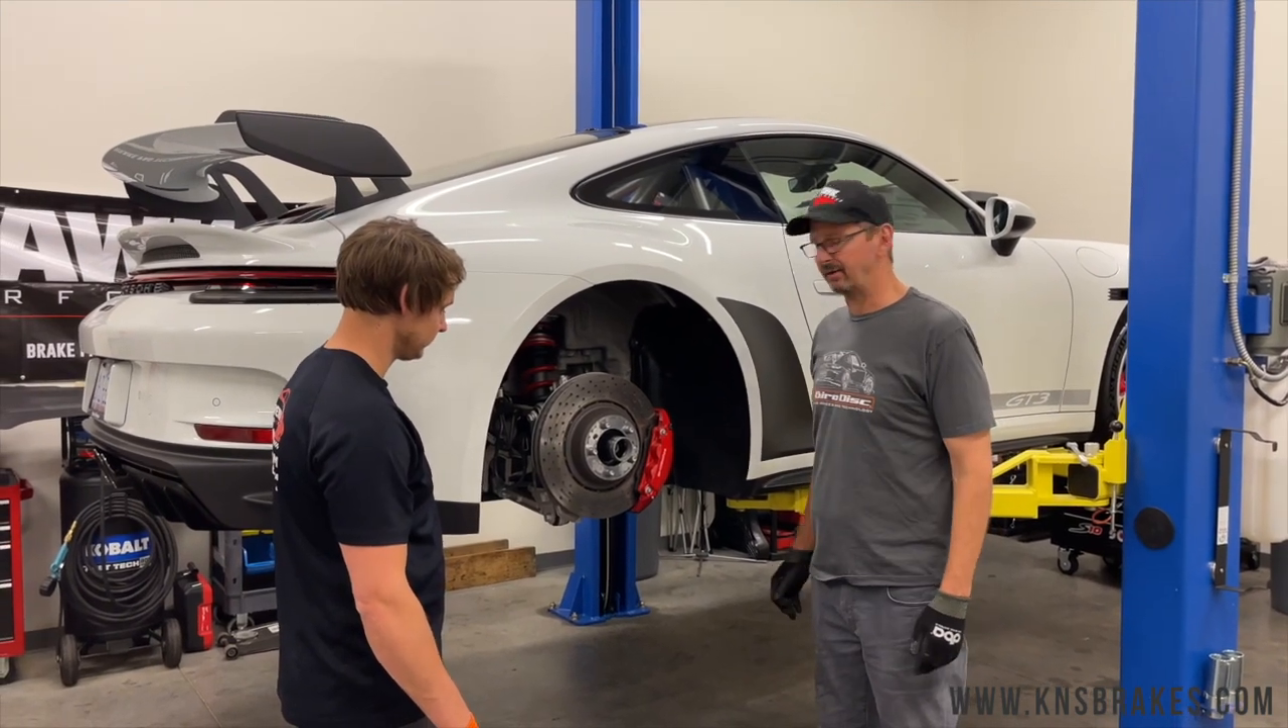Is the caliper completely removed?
No.